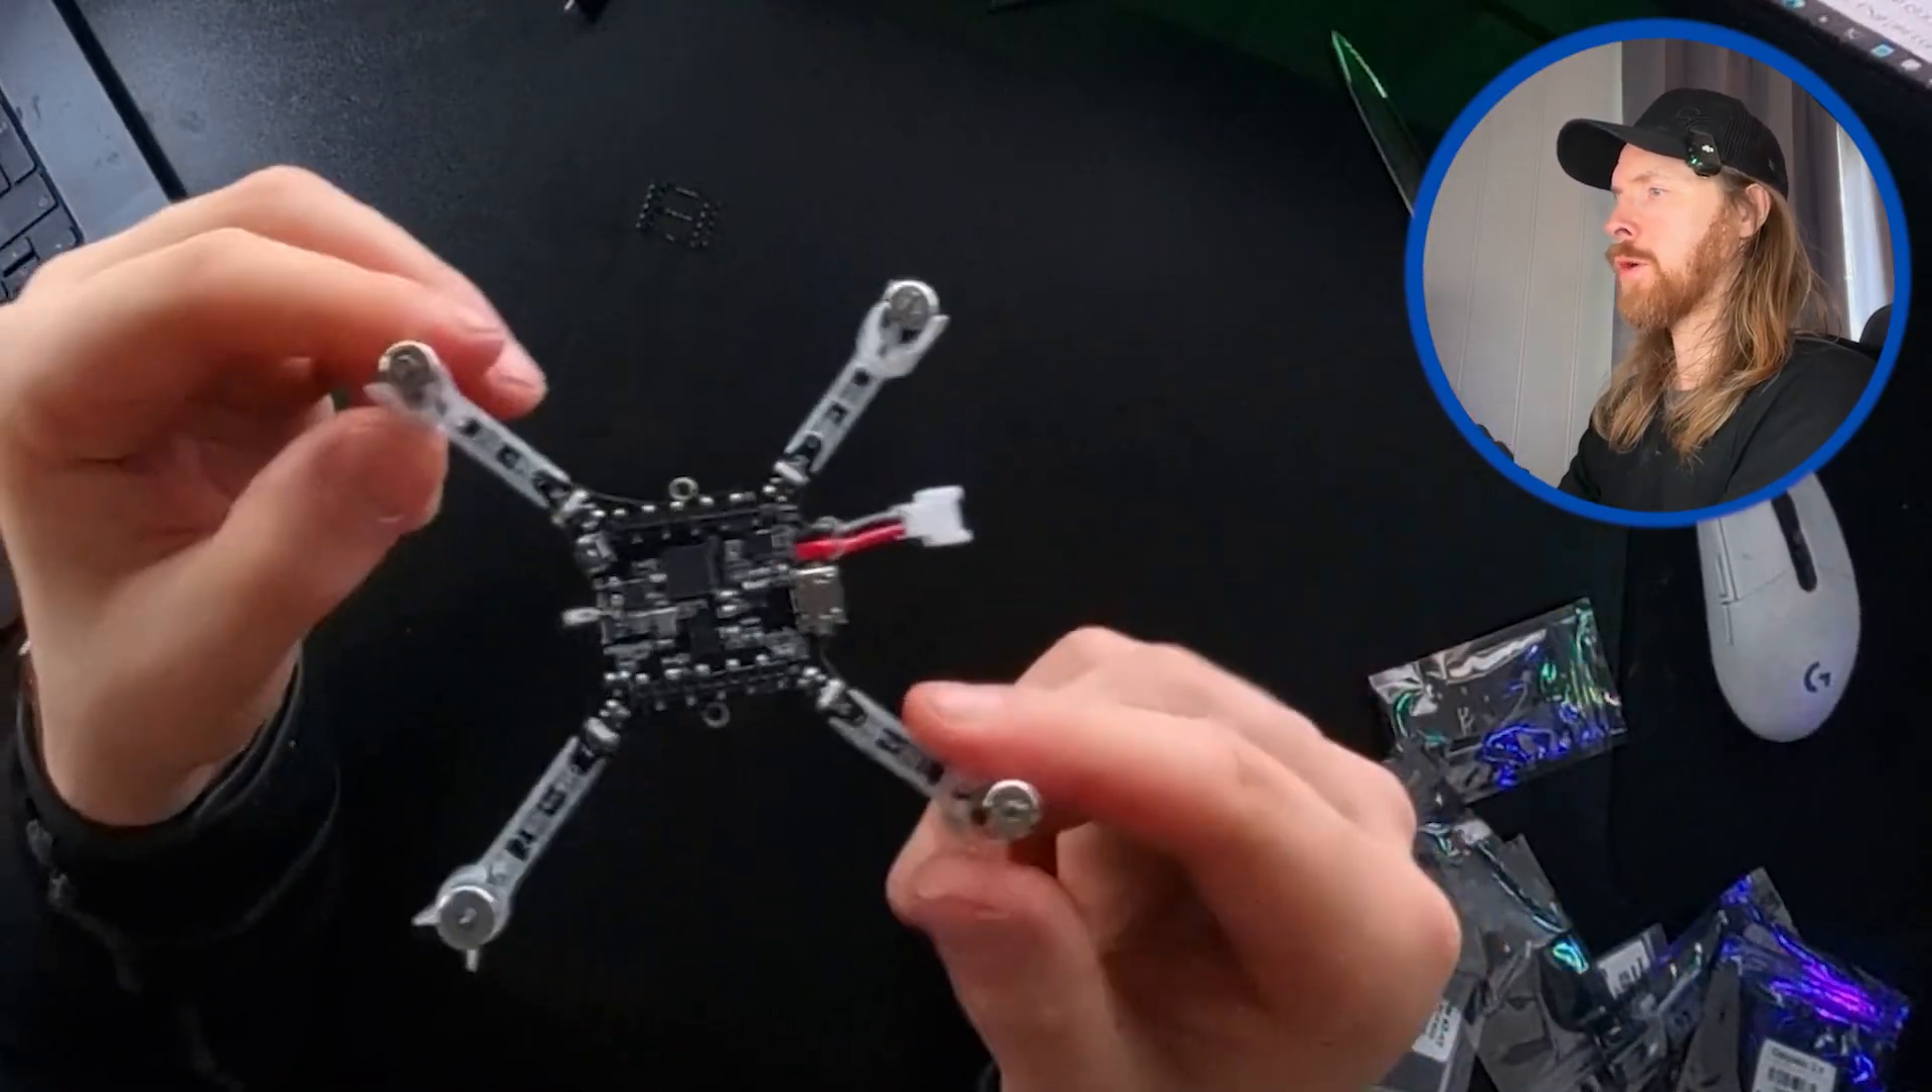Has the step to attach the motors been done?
Yes.